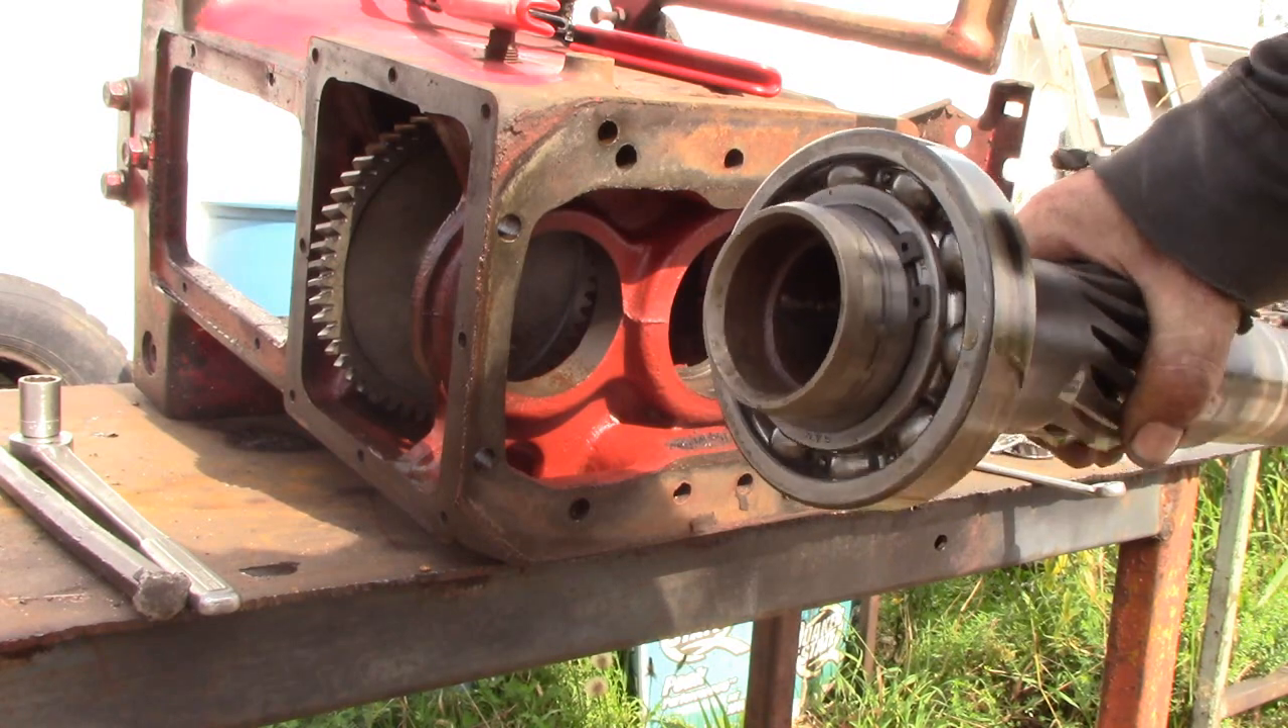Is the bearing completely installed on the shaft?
Yes.